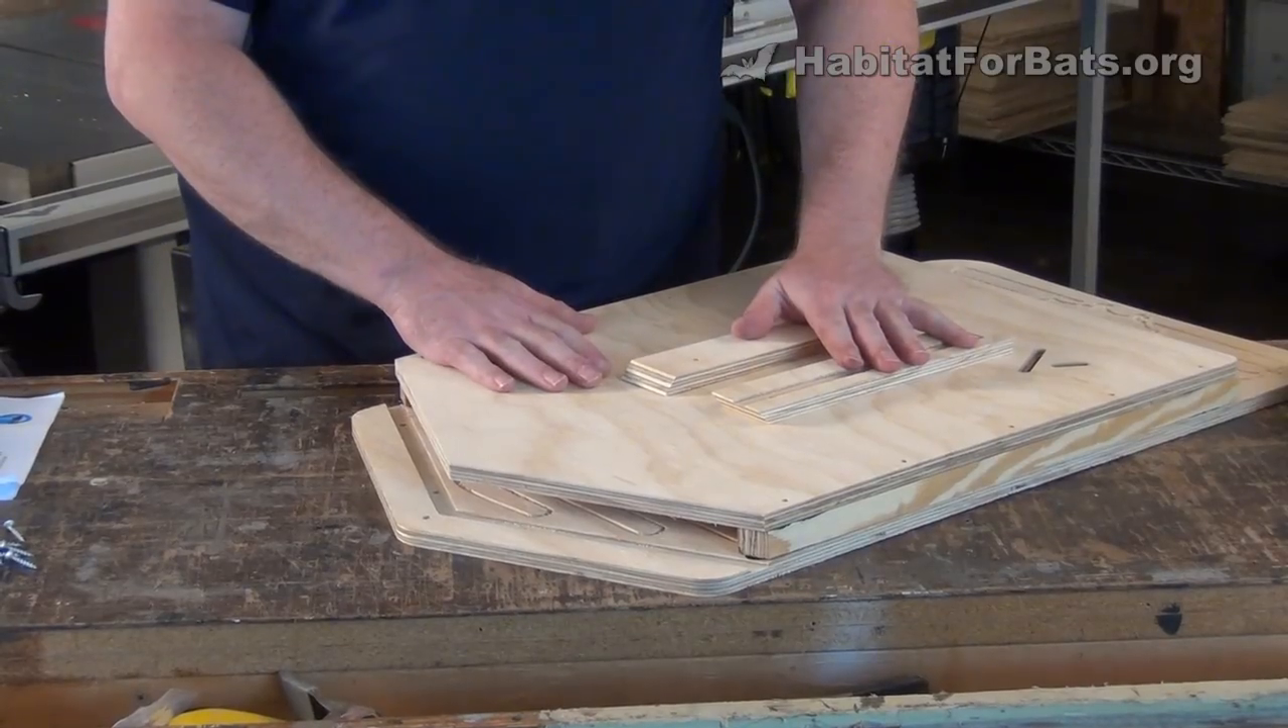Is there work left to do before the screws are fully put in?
Yes.